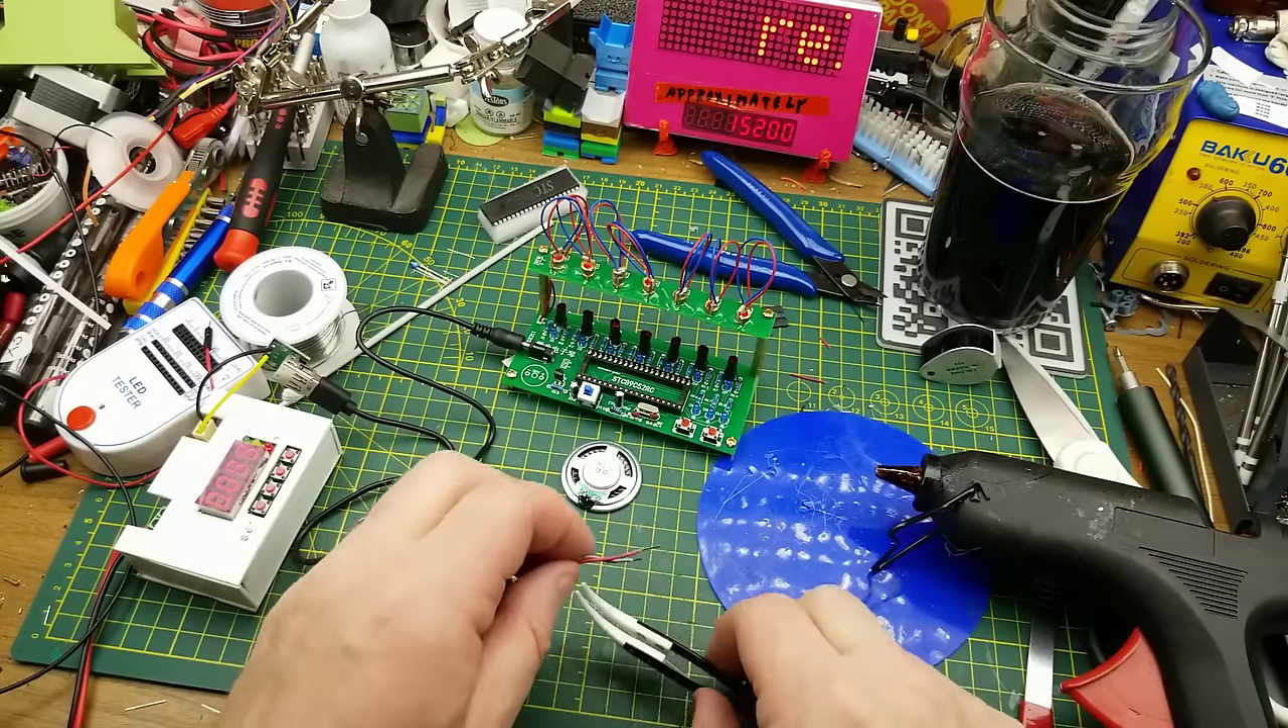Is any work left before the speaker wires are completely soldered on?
Yes.